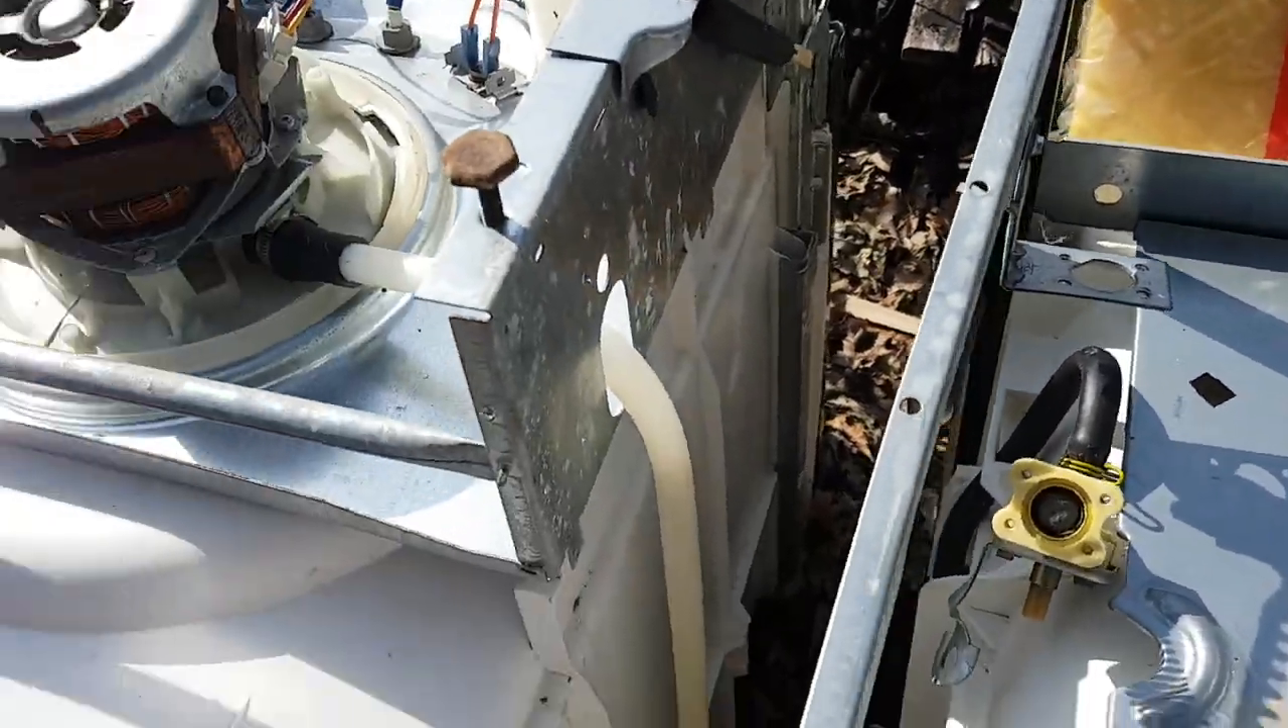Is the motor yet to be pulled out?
Yes.